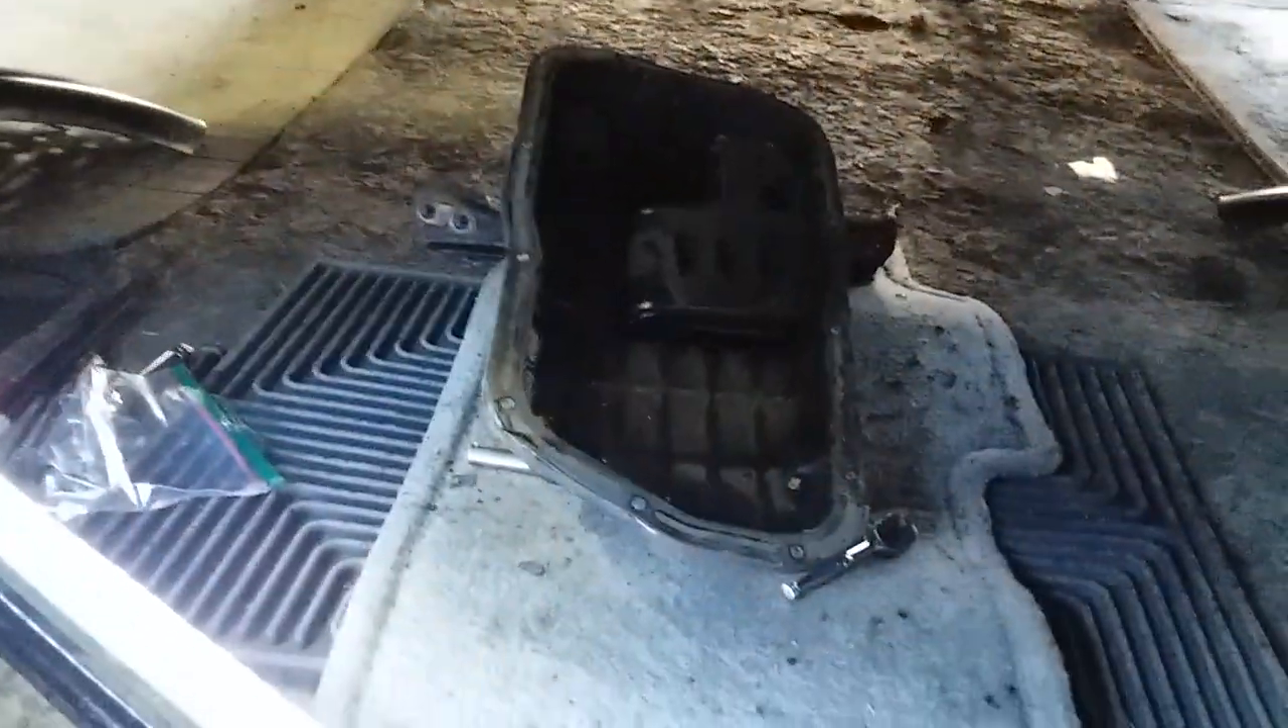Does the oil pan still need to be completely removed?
No.